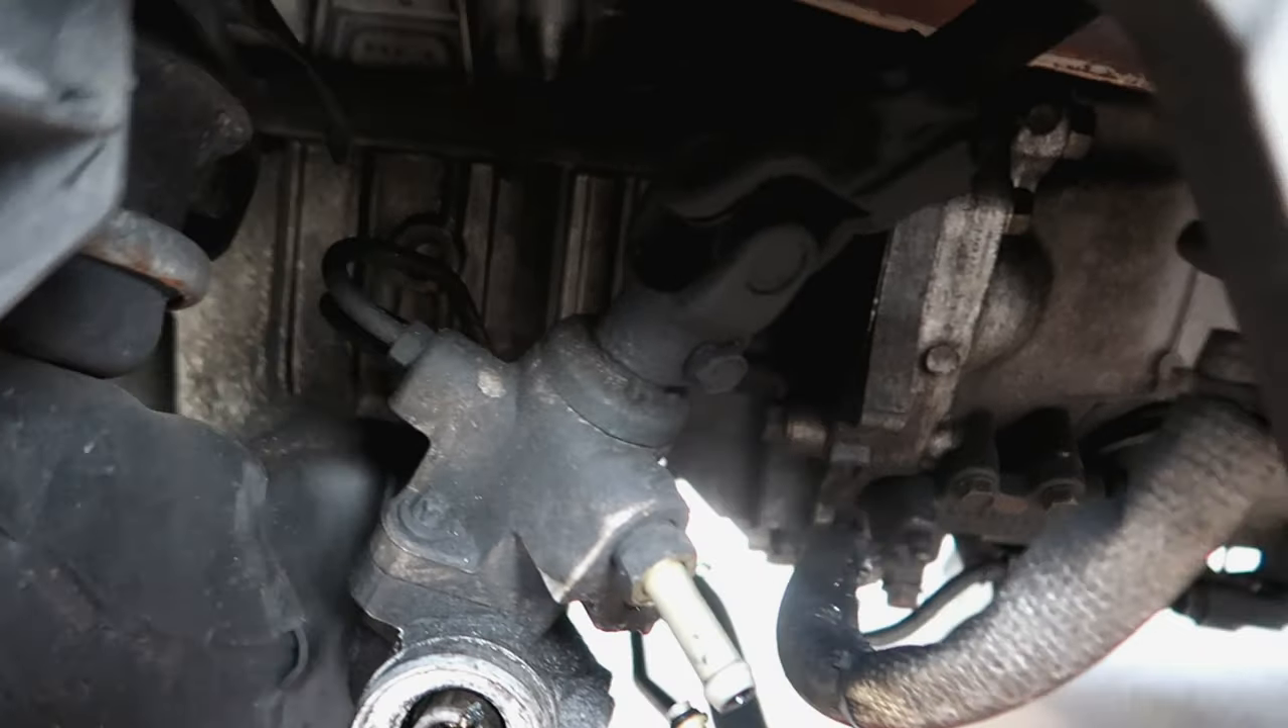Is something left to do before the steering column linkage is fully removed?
Yes.